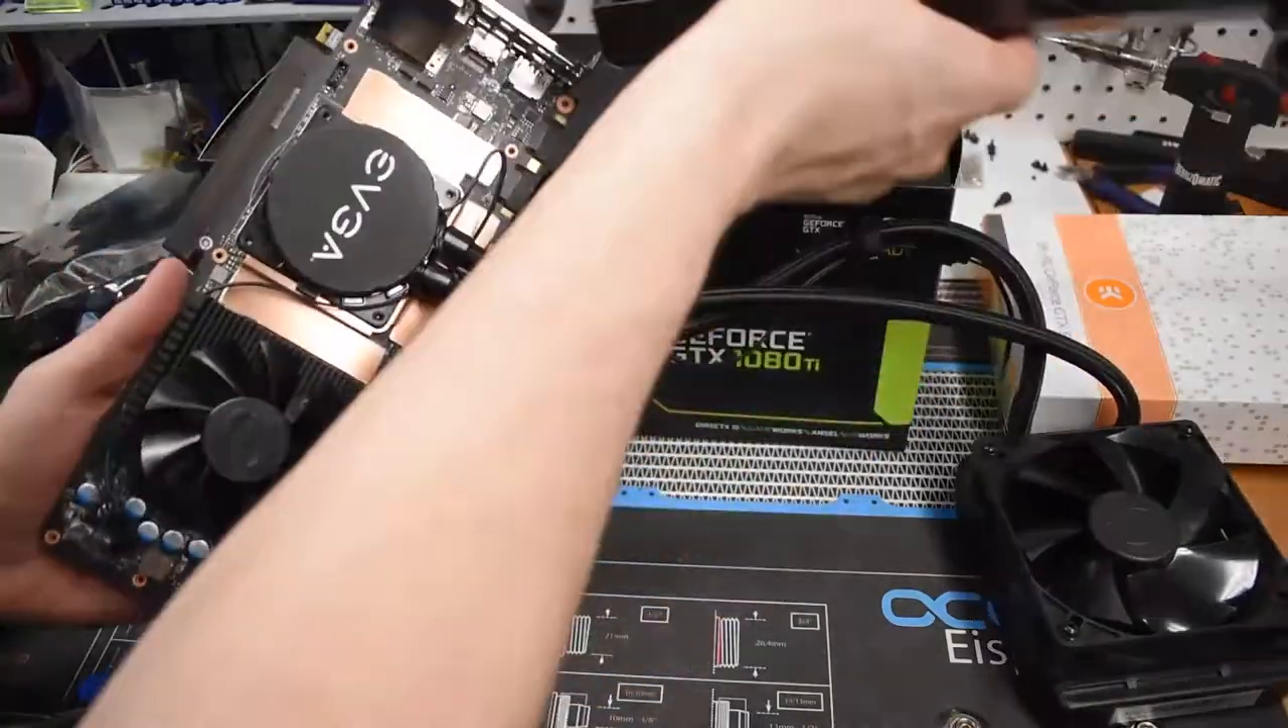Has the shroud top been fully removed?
Yes.